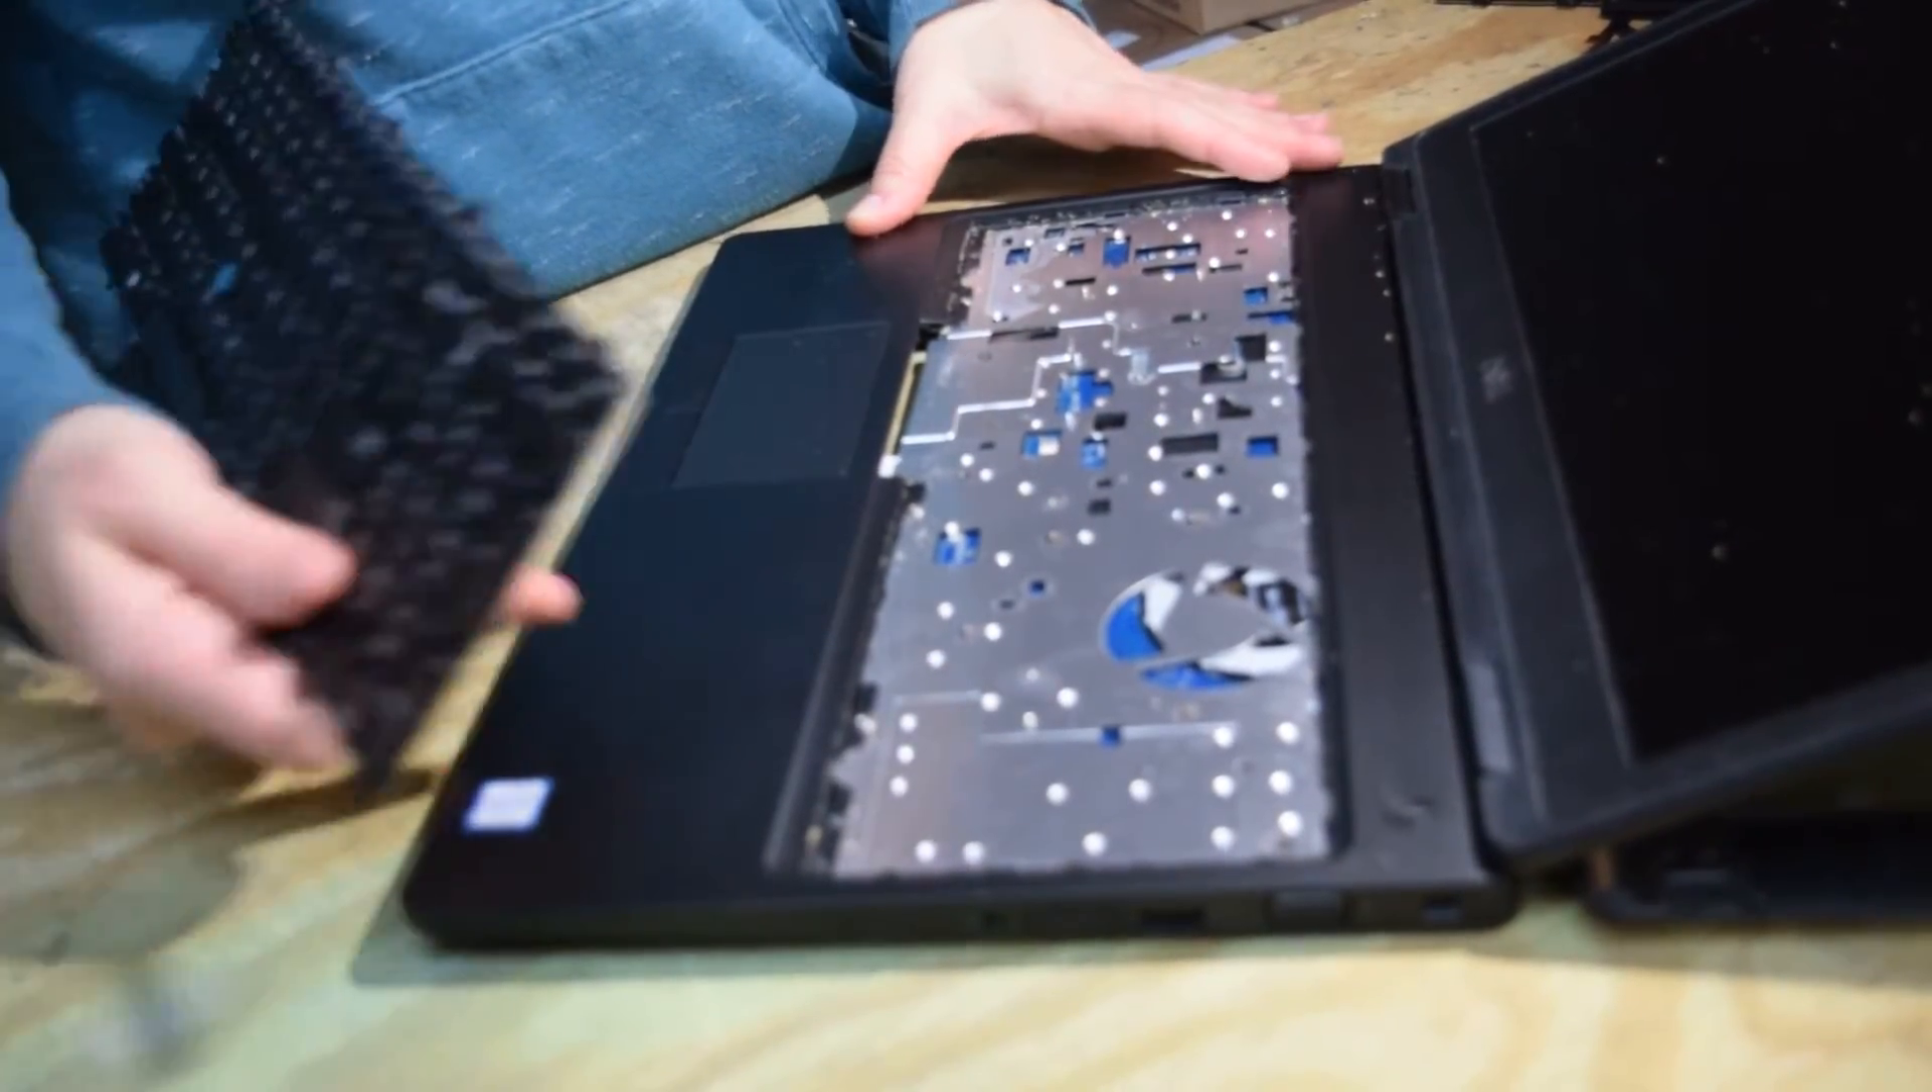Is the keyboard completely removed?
Yes.